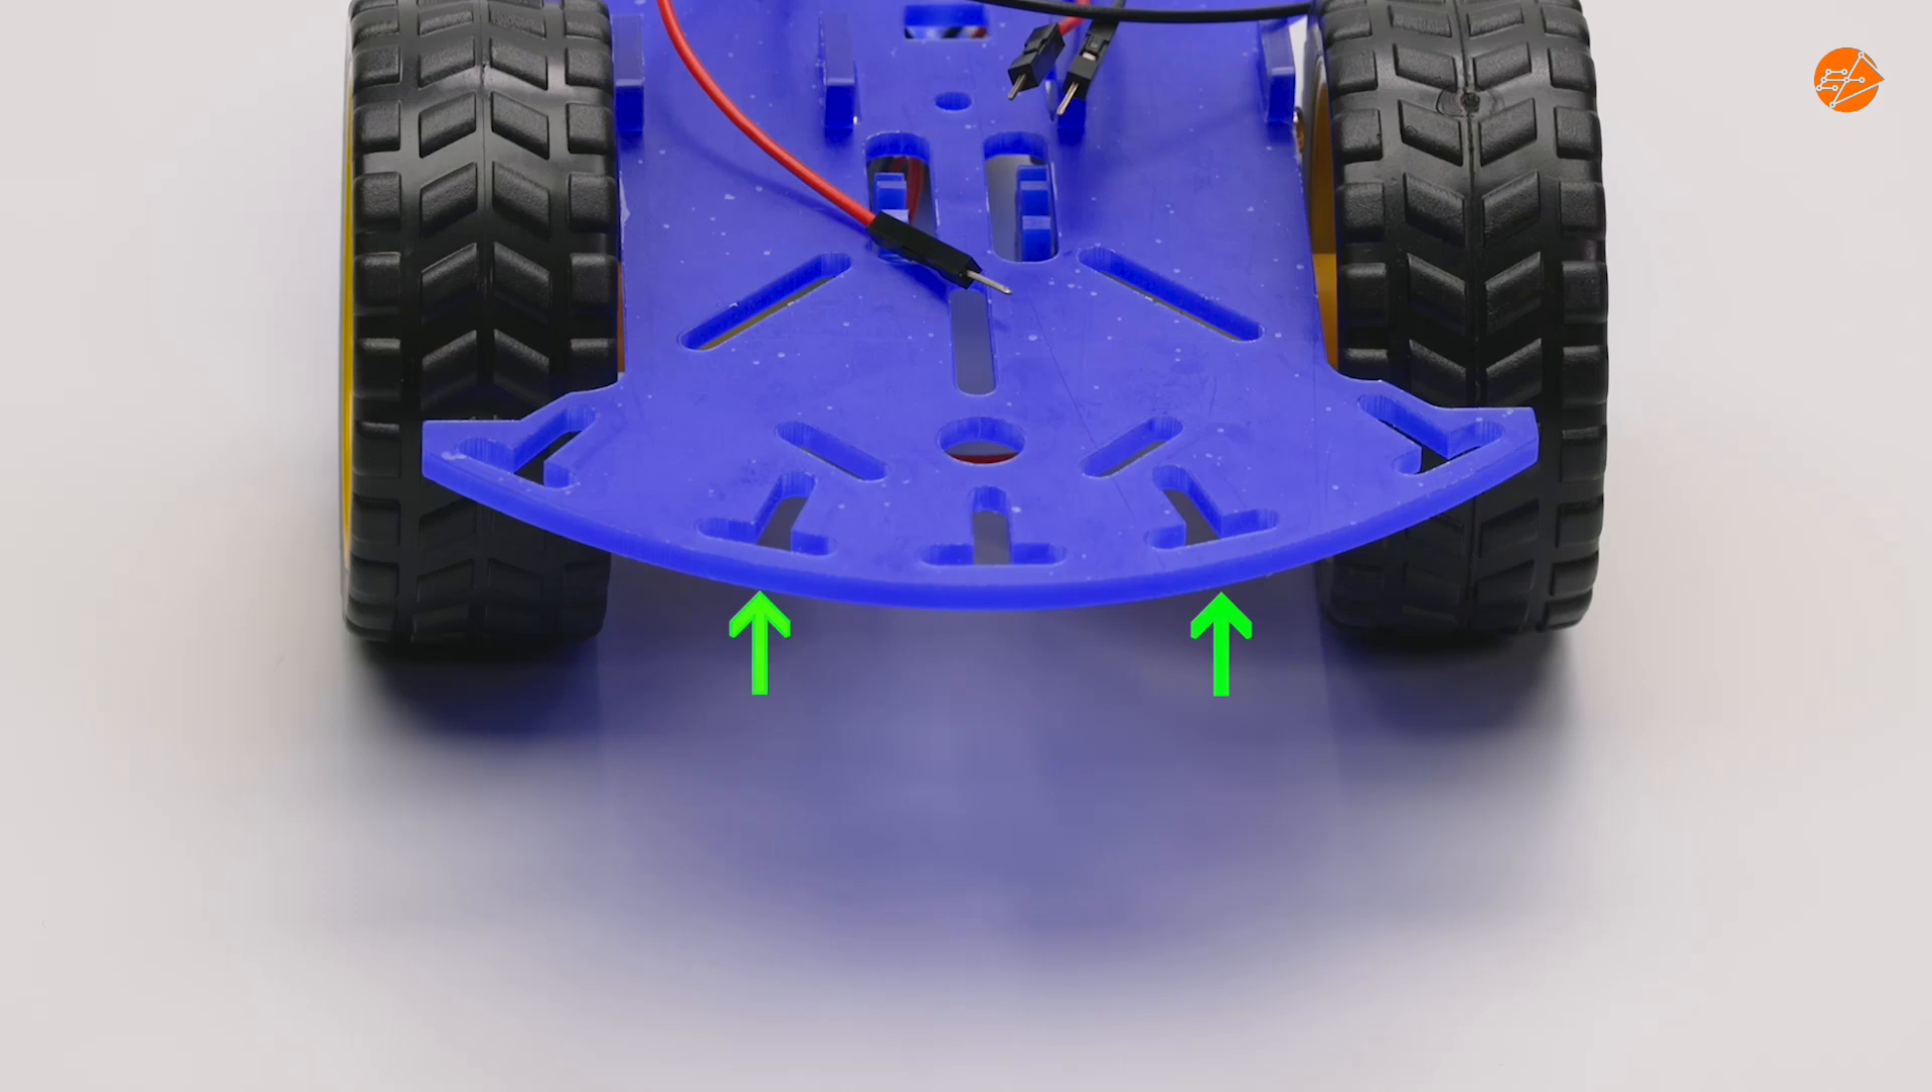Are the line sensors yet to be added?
Yes.